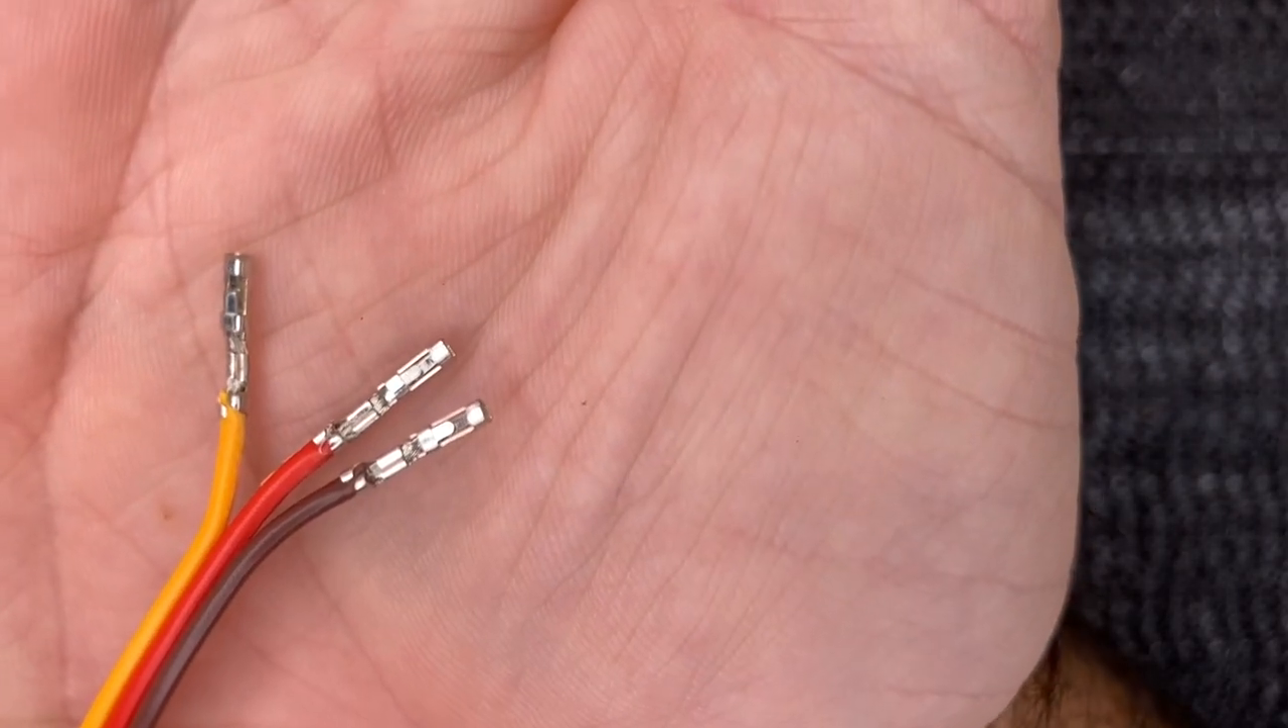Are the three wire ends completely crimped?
Yes.